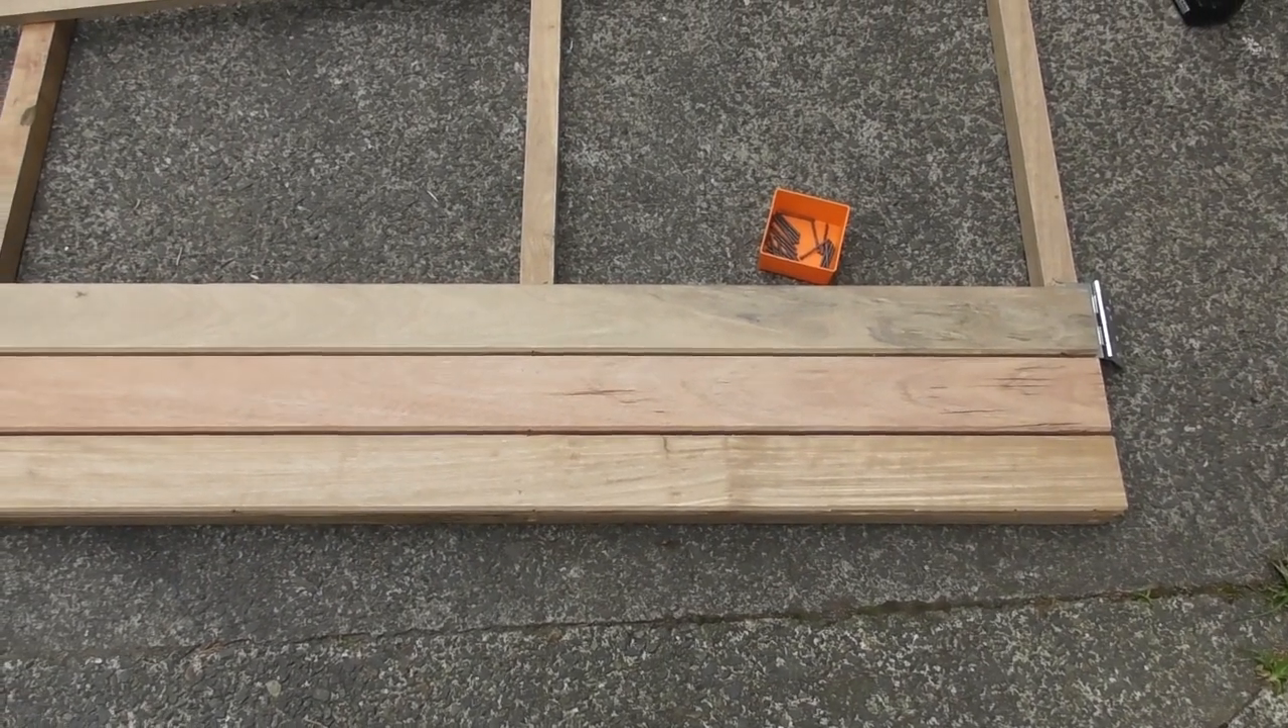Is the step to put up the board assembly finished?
No.